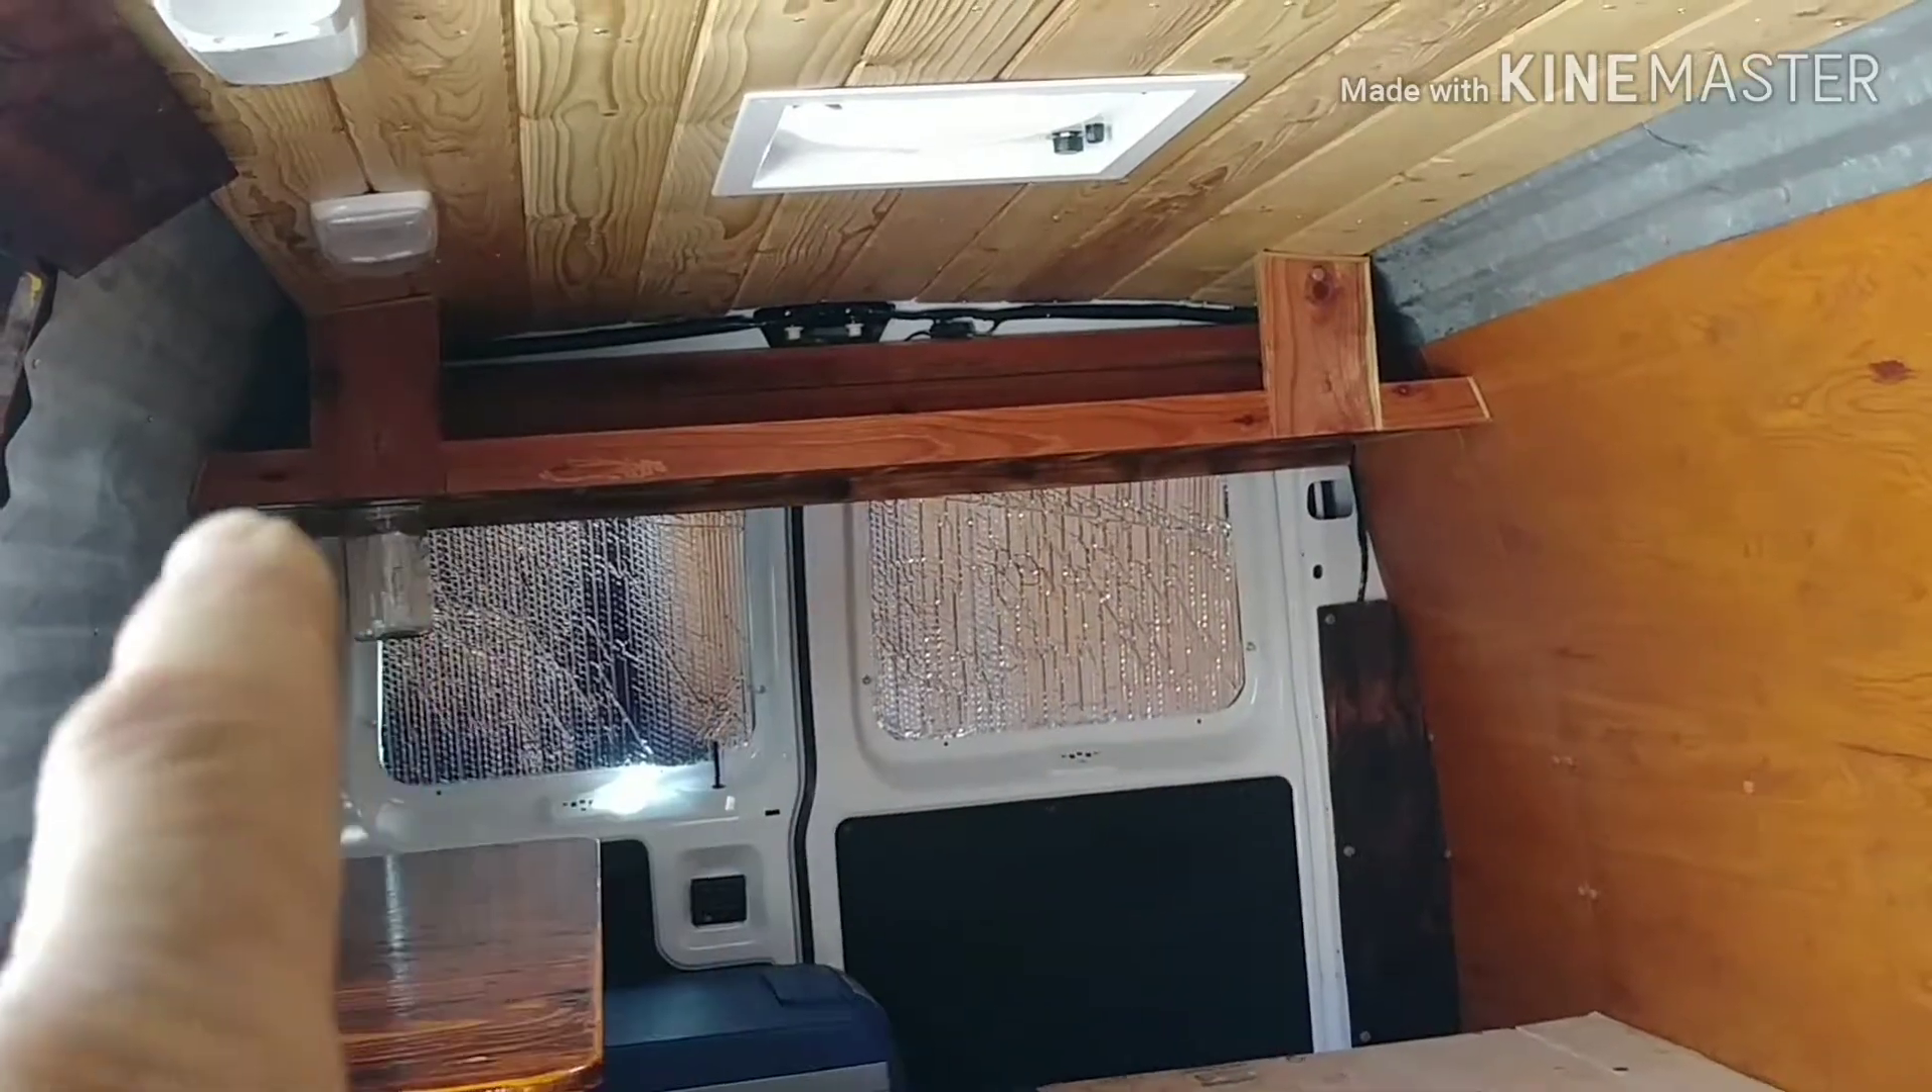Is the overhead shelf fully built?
Yes.